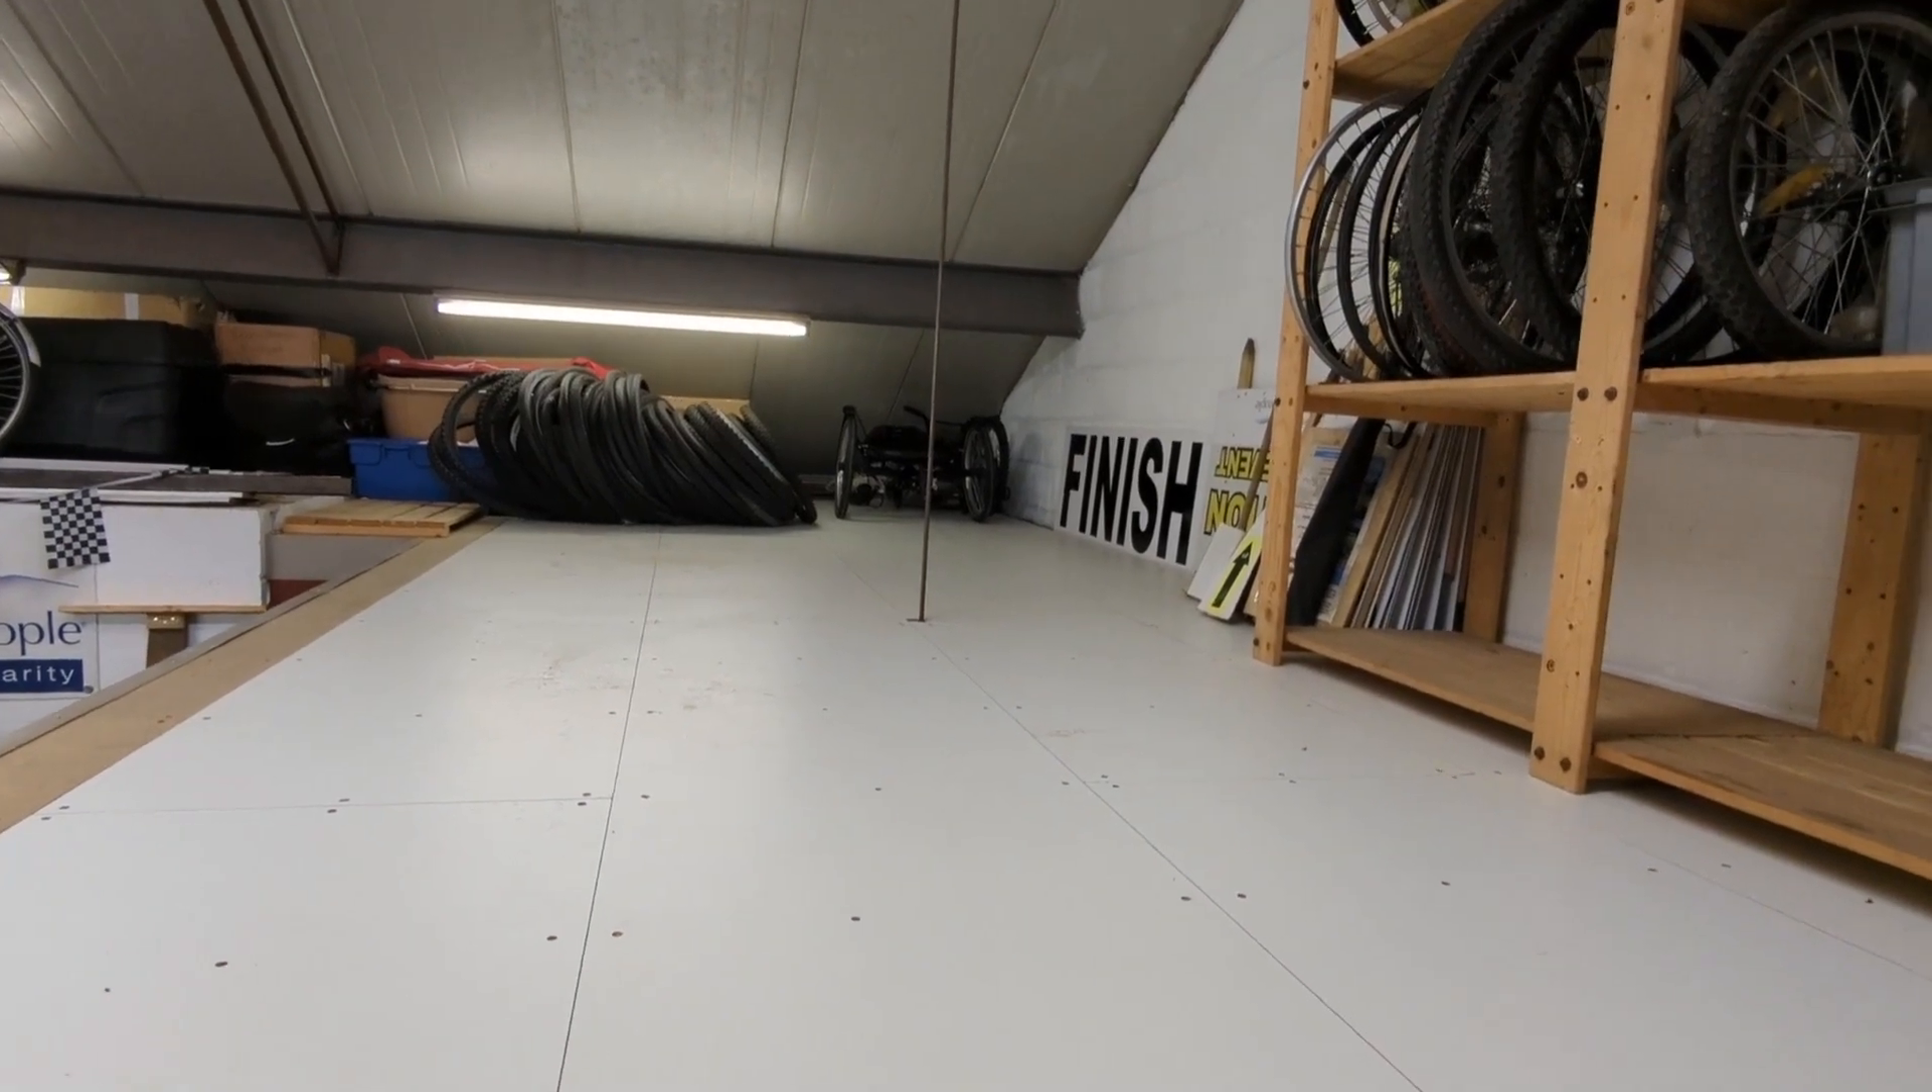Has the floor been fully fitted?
Yes.